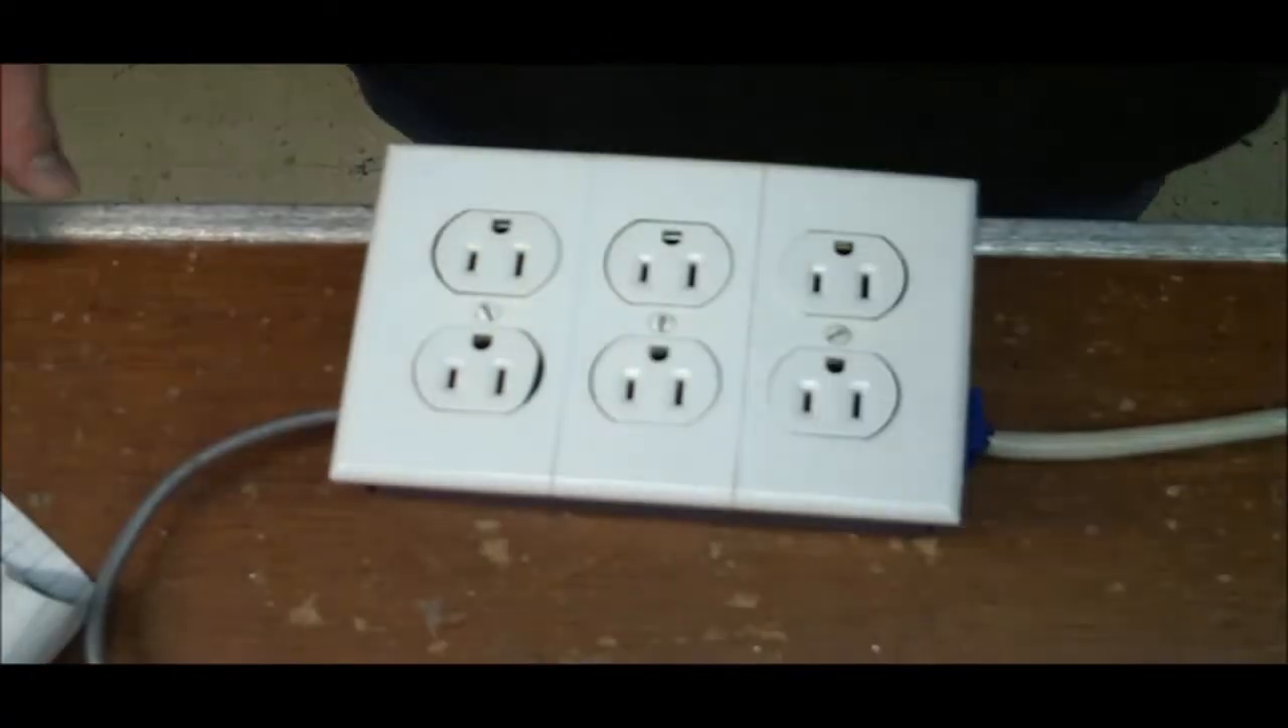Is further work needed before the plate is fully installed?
No.